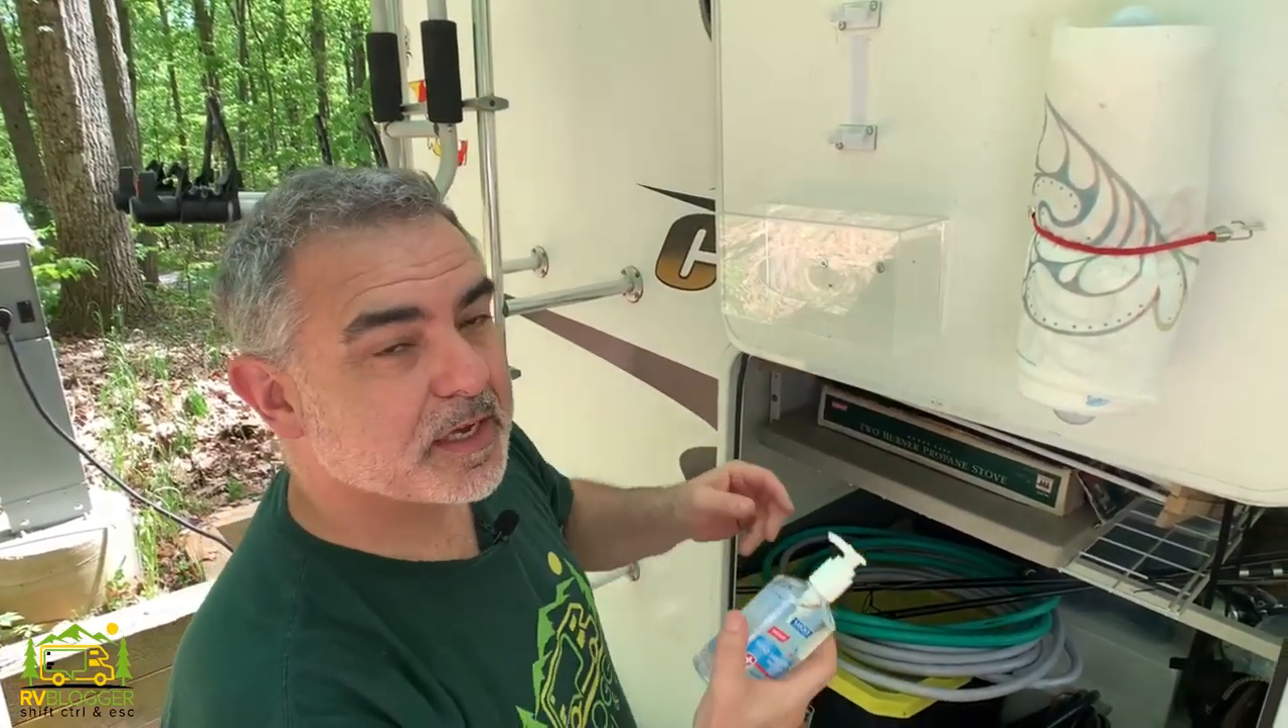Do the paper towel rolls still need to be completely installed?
No.